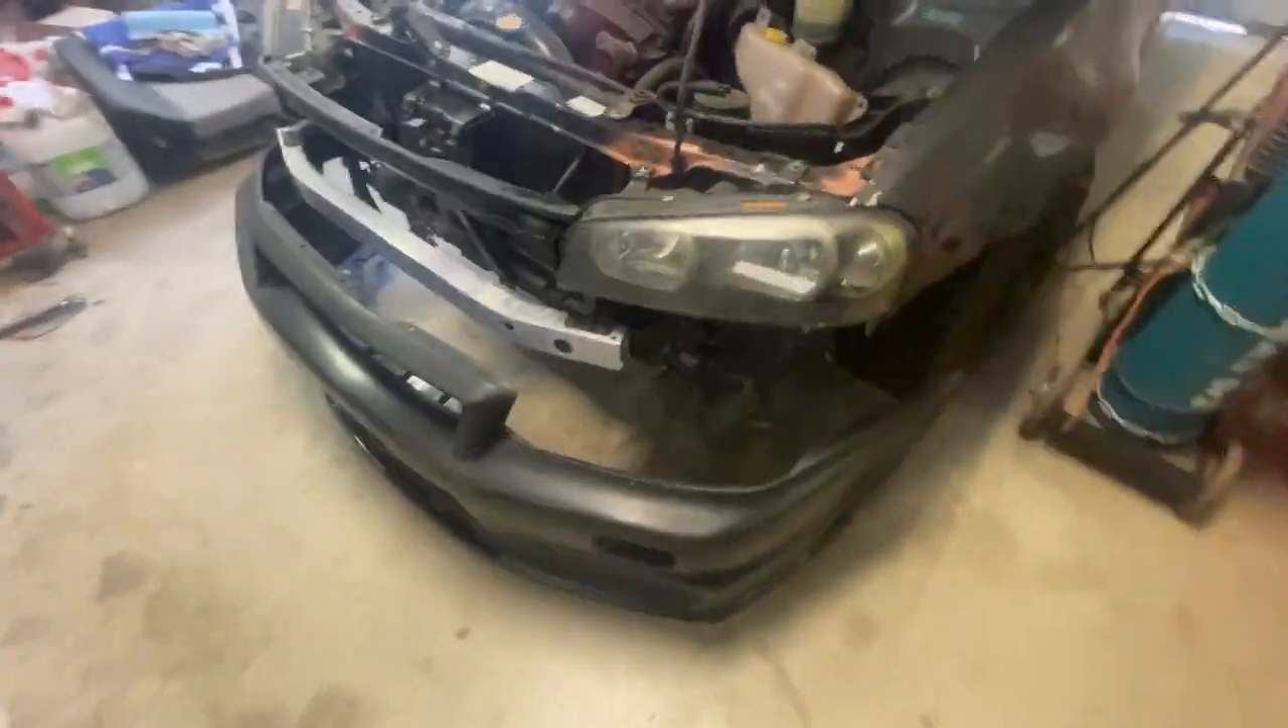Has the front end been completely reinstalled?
No.